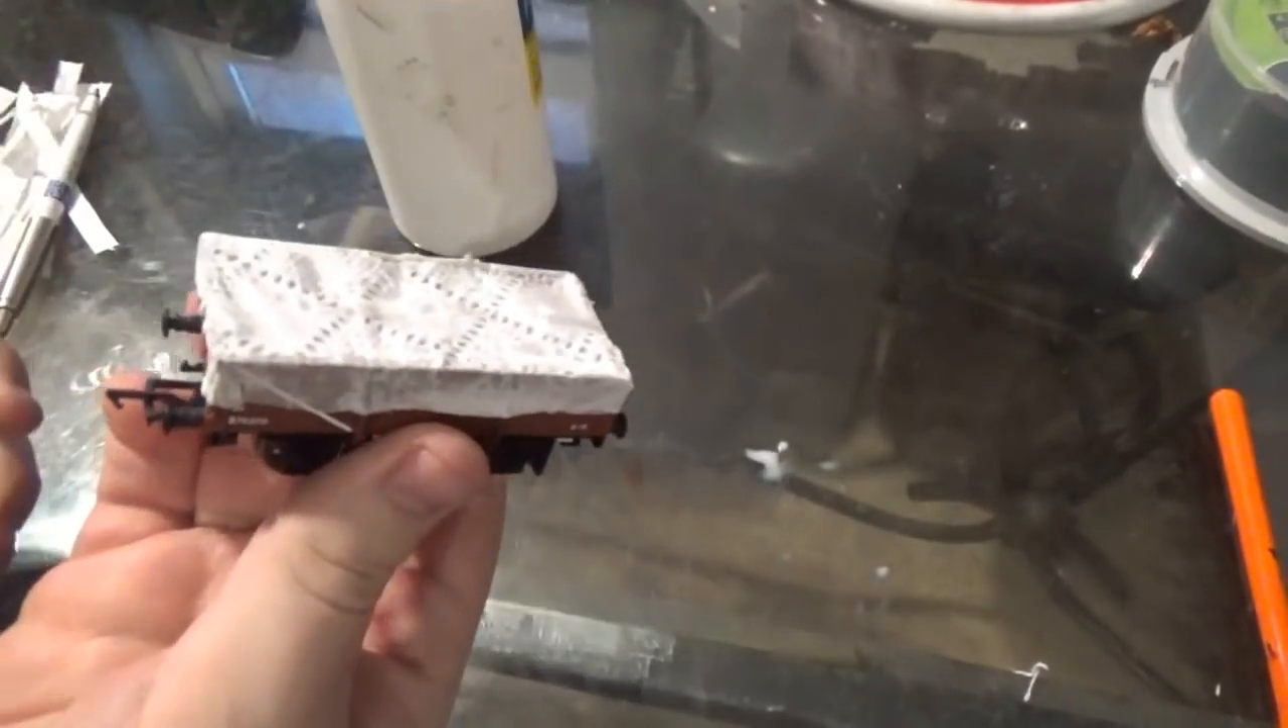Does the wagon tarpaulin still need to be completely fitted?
No.